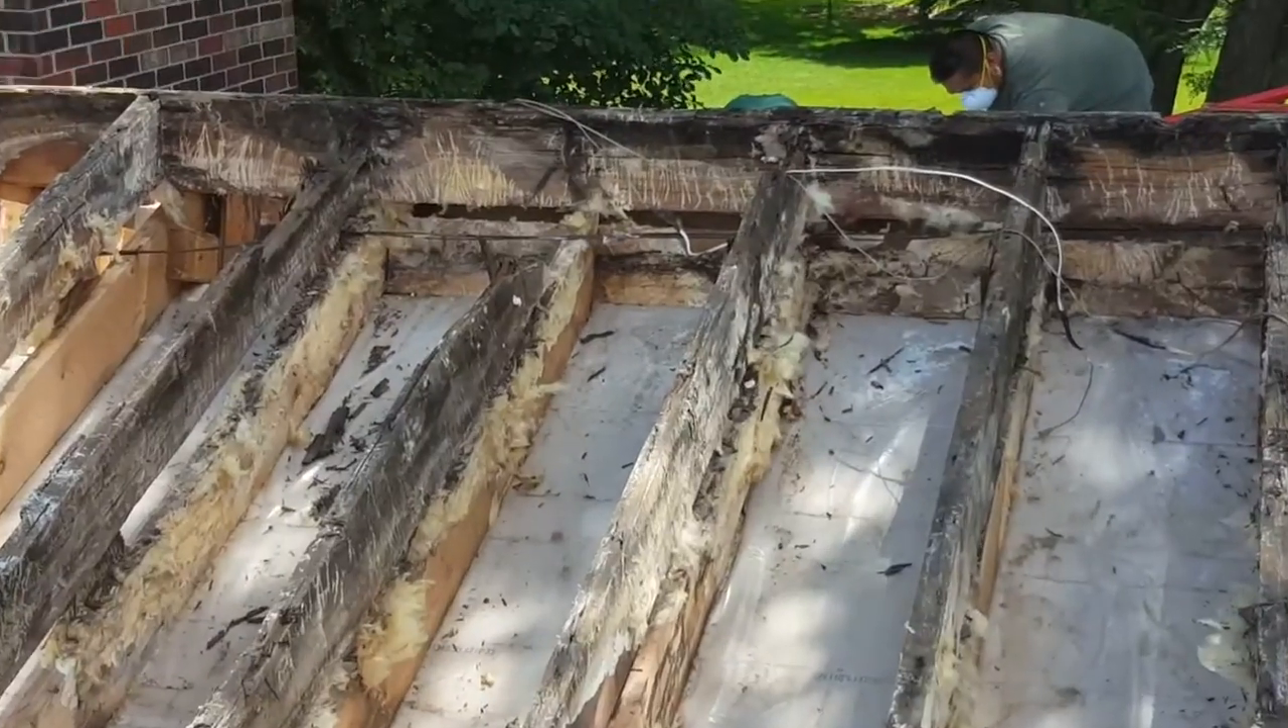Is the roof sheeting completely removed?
Yes.